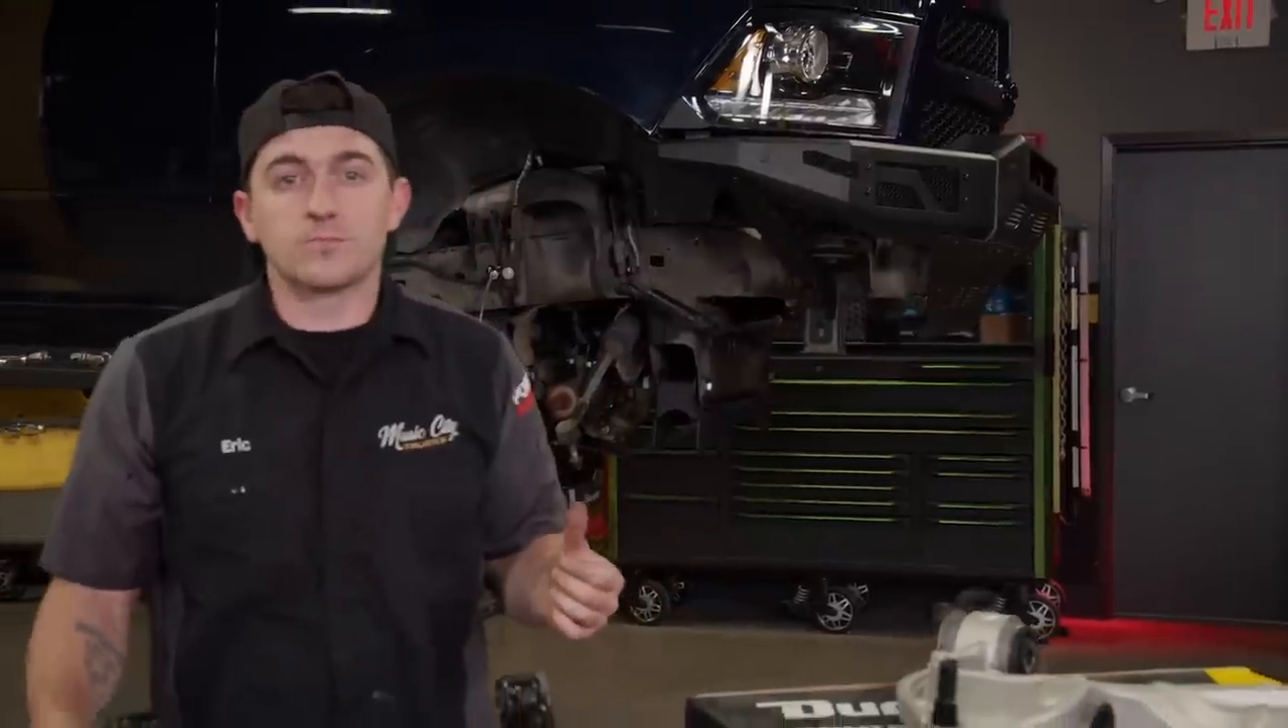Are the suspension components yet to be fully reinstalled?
Yes.